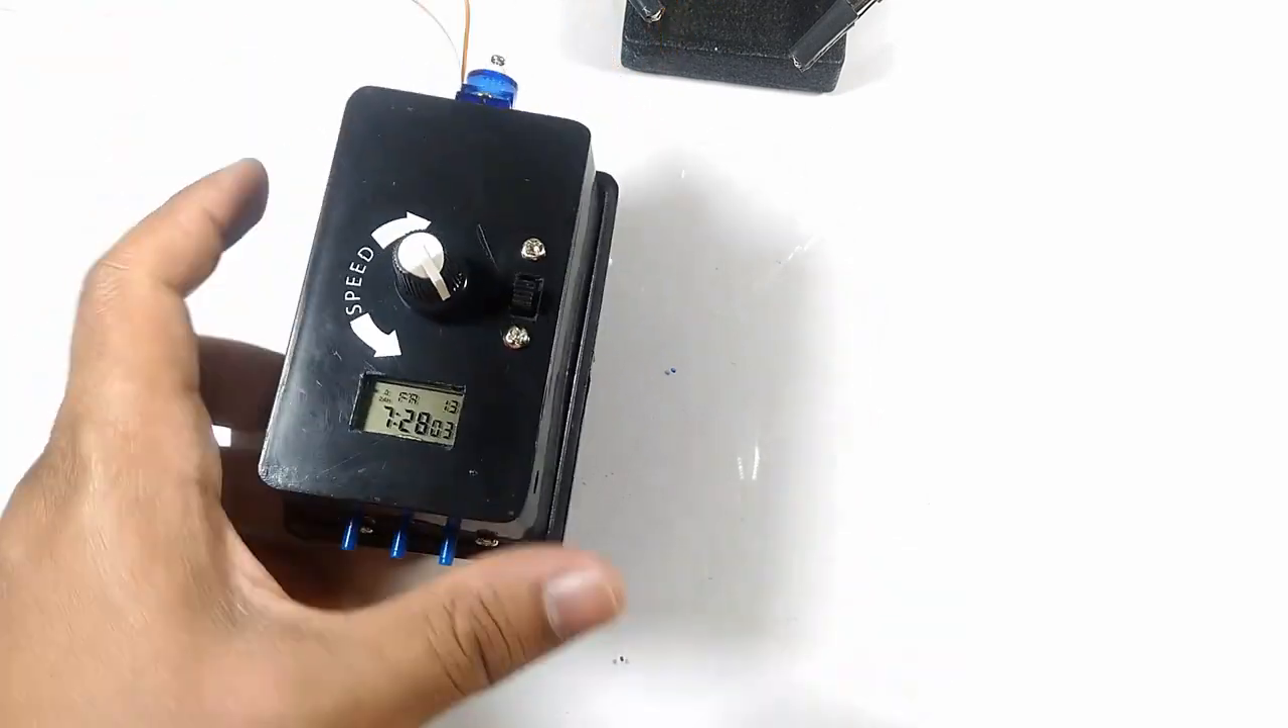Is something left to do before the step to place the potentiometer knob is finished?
No.